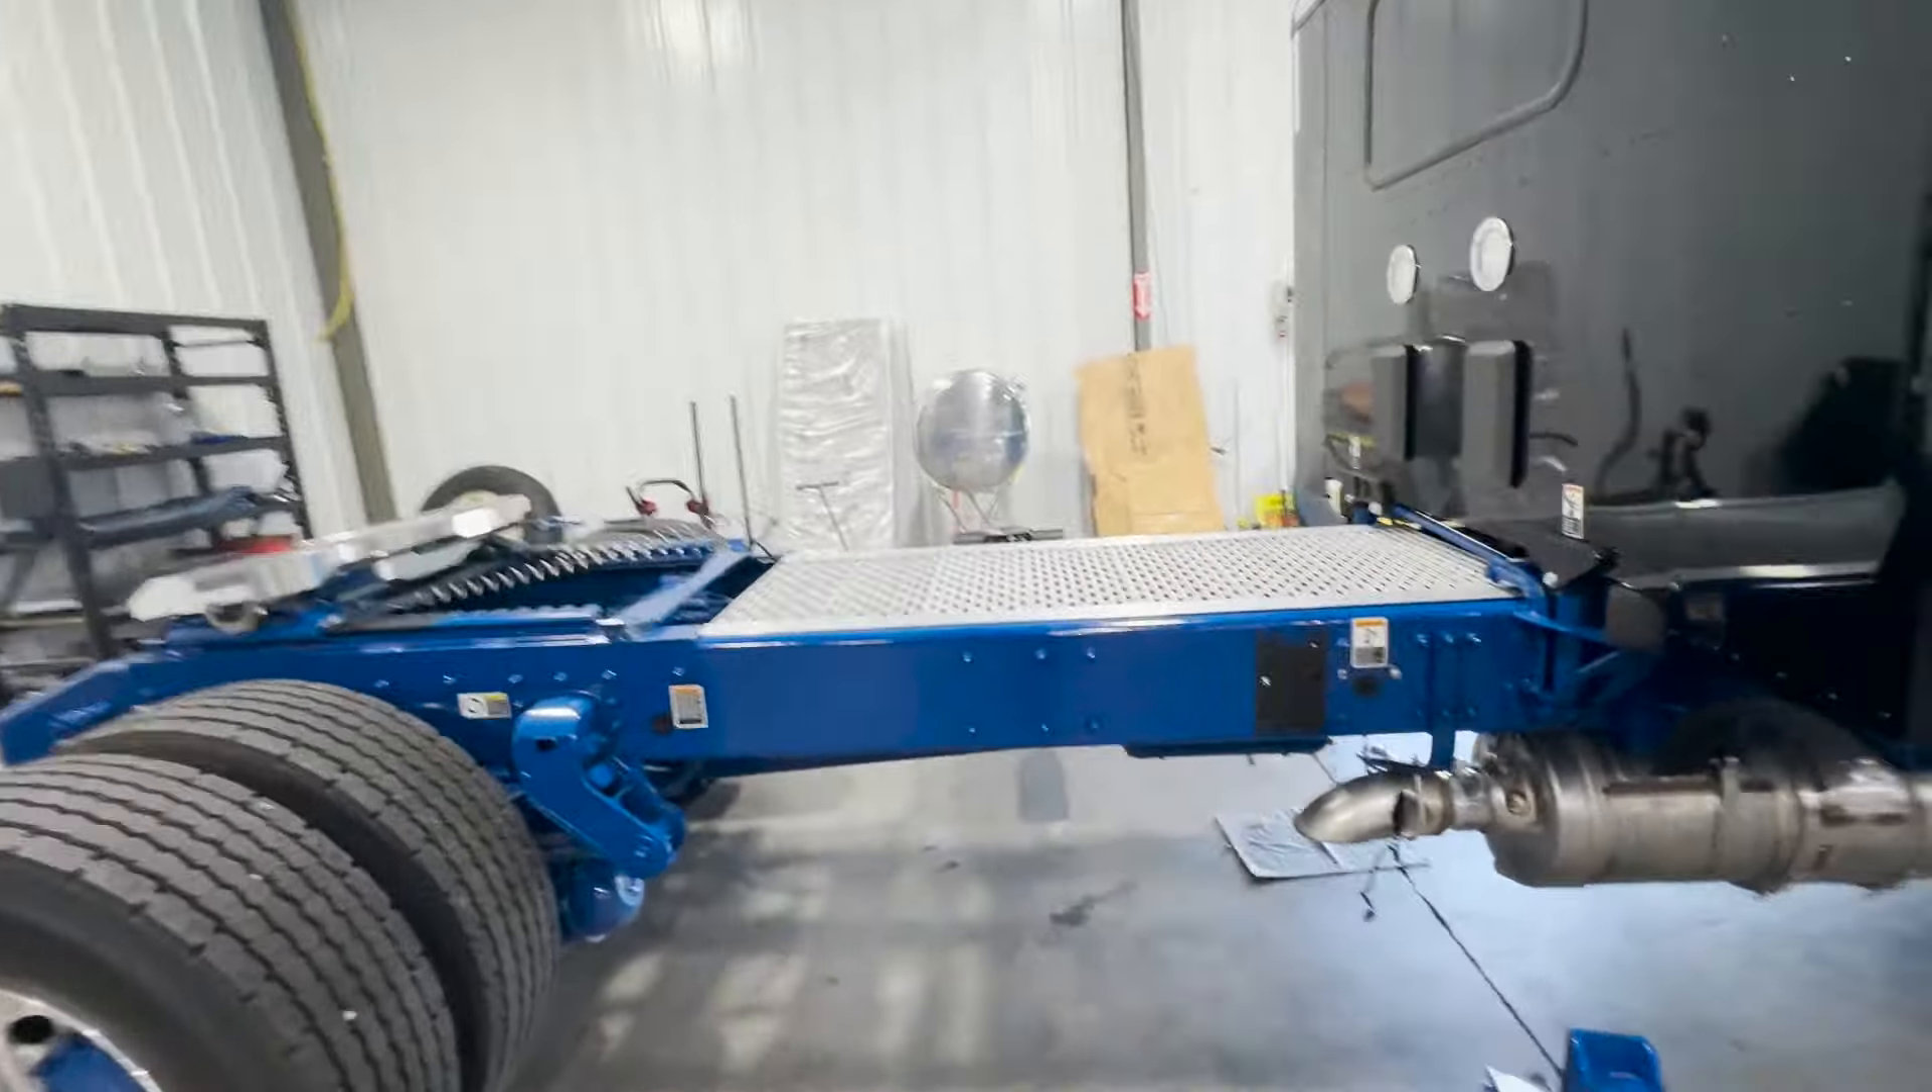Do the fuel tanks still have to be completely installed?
Yes.